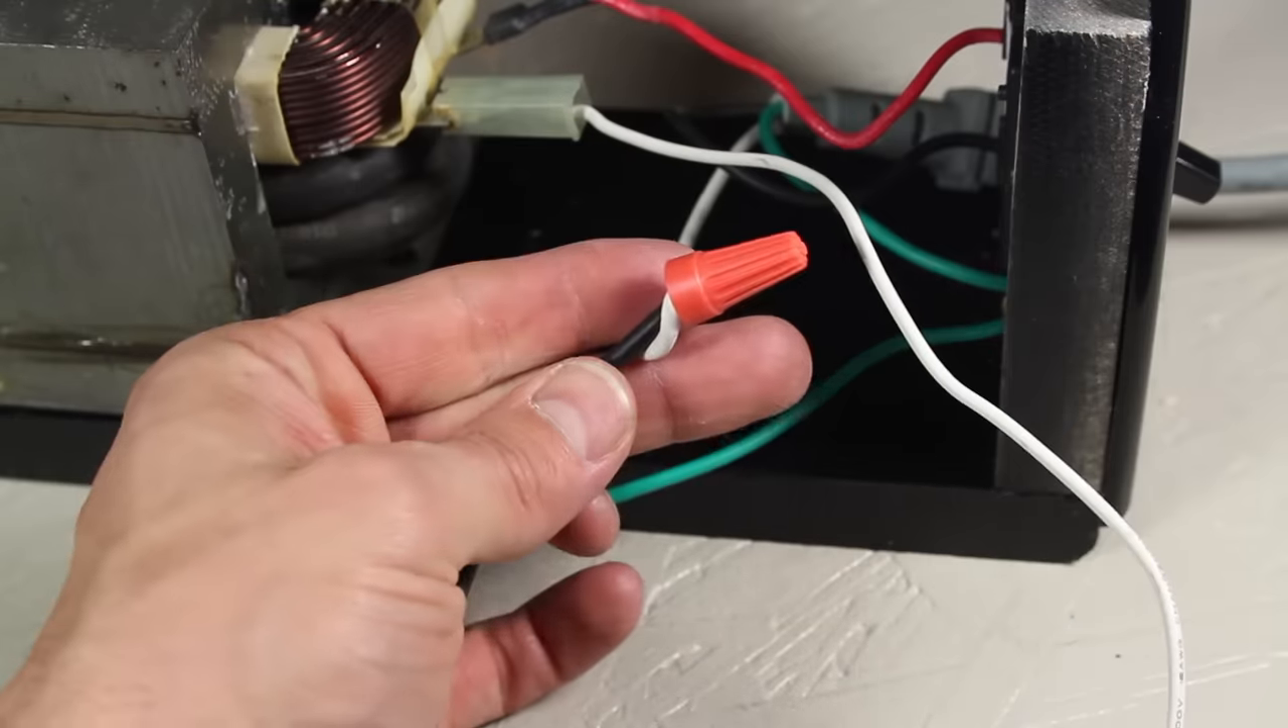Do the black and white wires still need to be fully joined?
No.